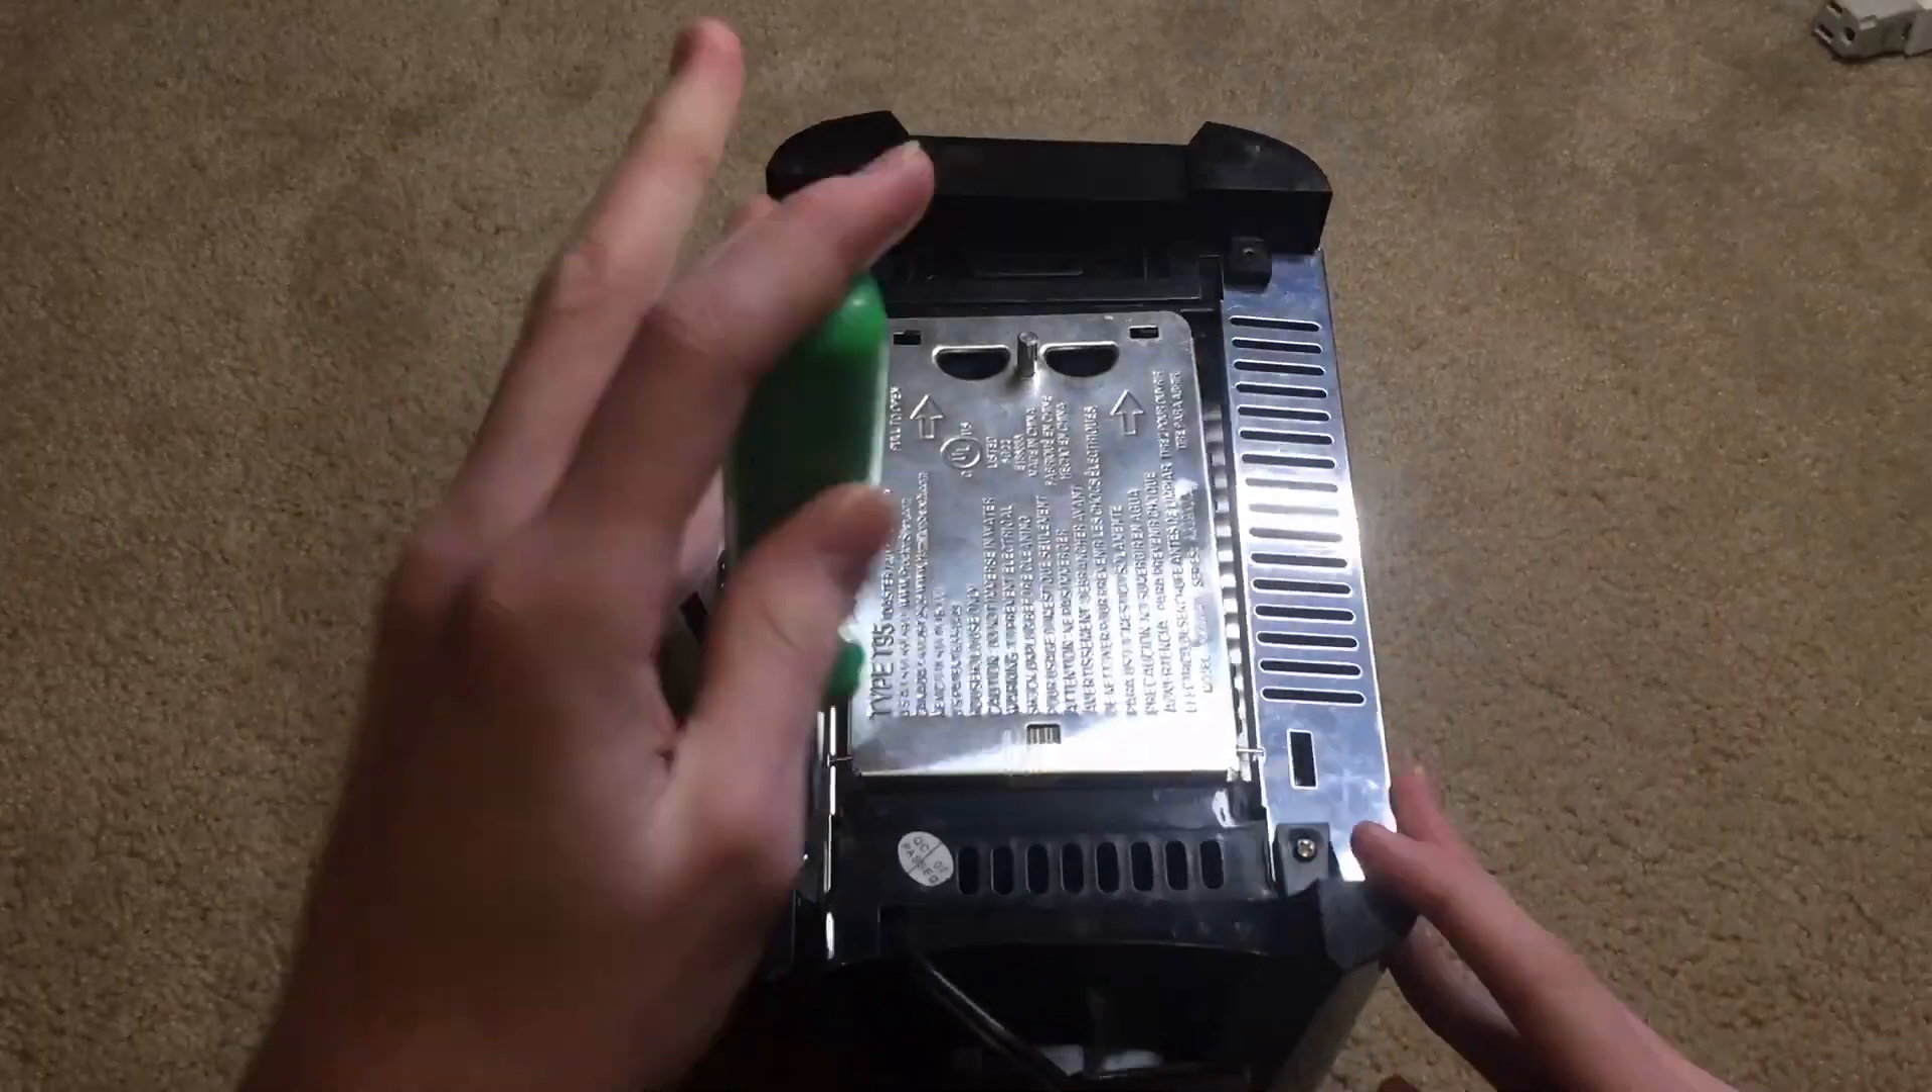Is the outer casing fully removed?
No.